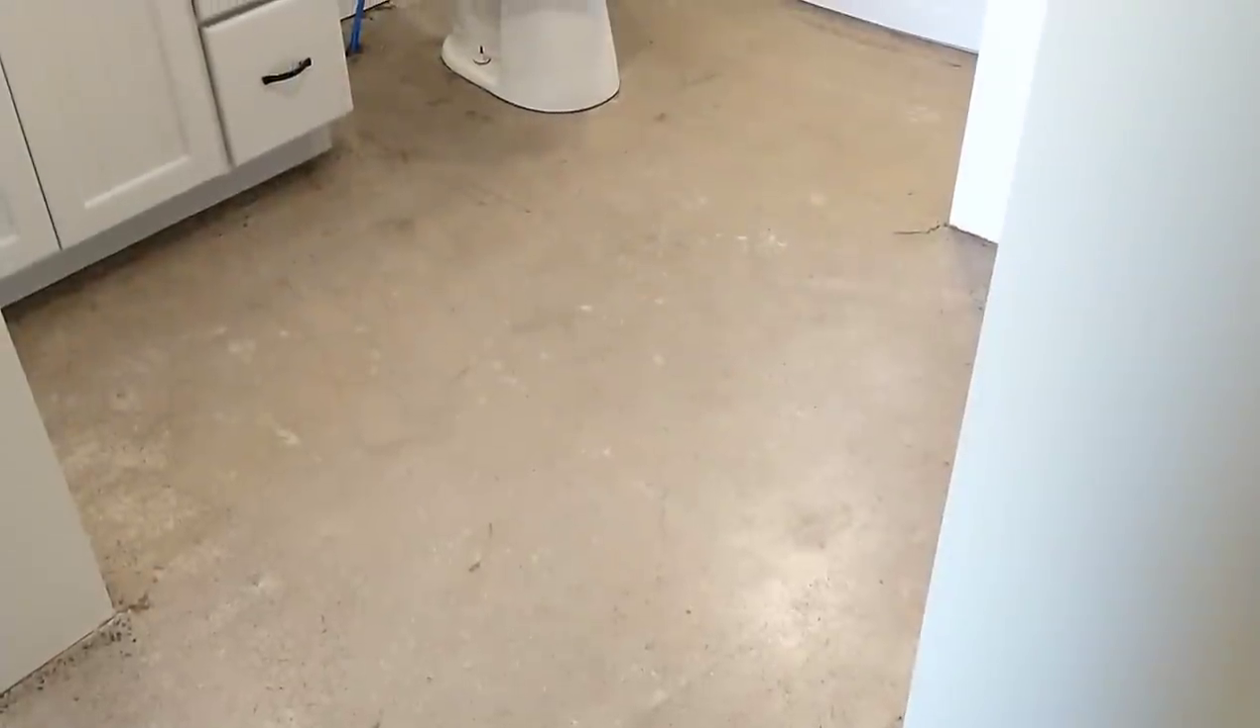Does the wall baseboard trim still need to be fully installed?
Yes.